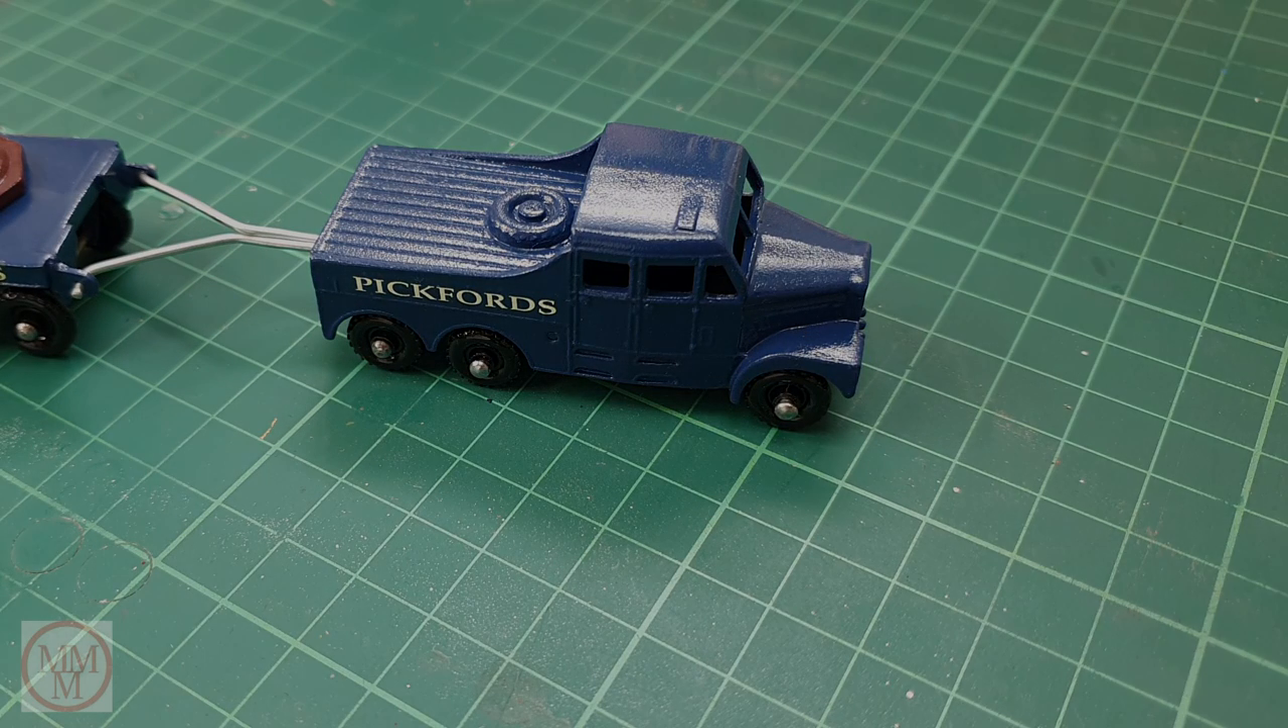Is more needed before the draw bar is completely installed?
No.